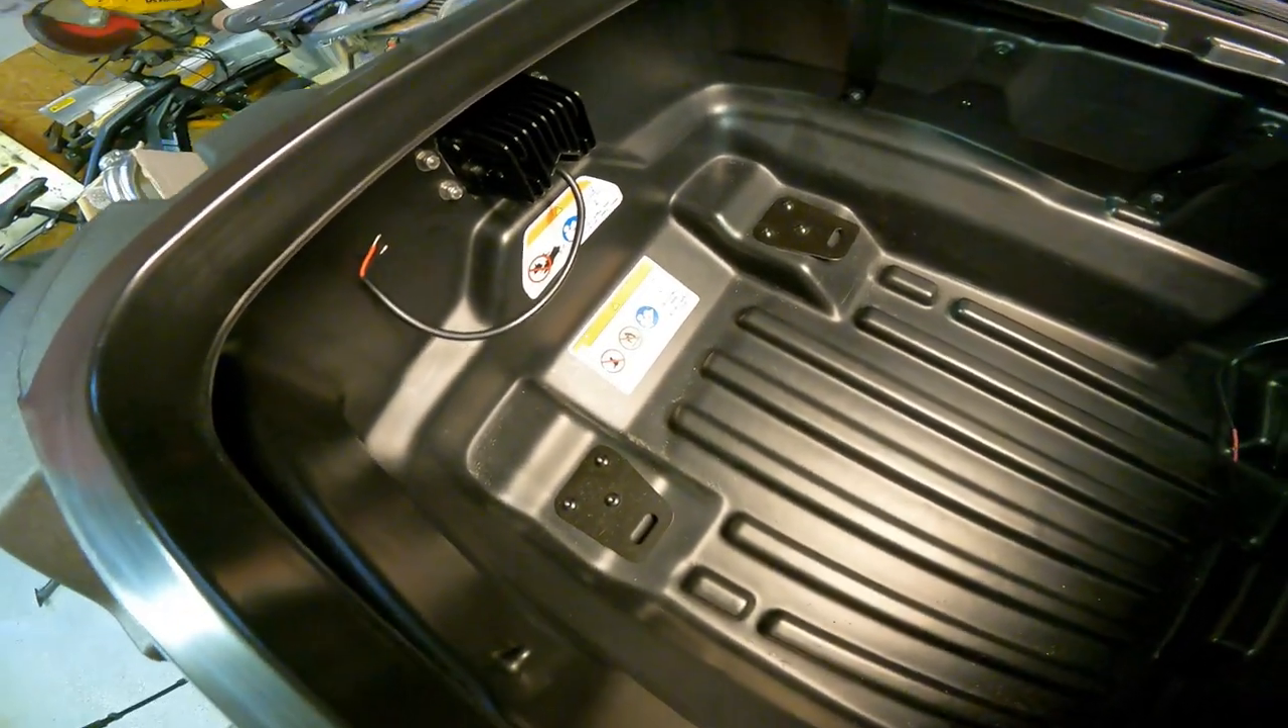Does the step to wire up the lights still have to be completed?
Yes.